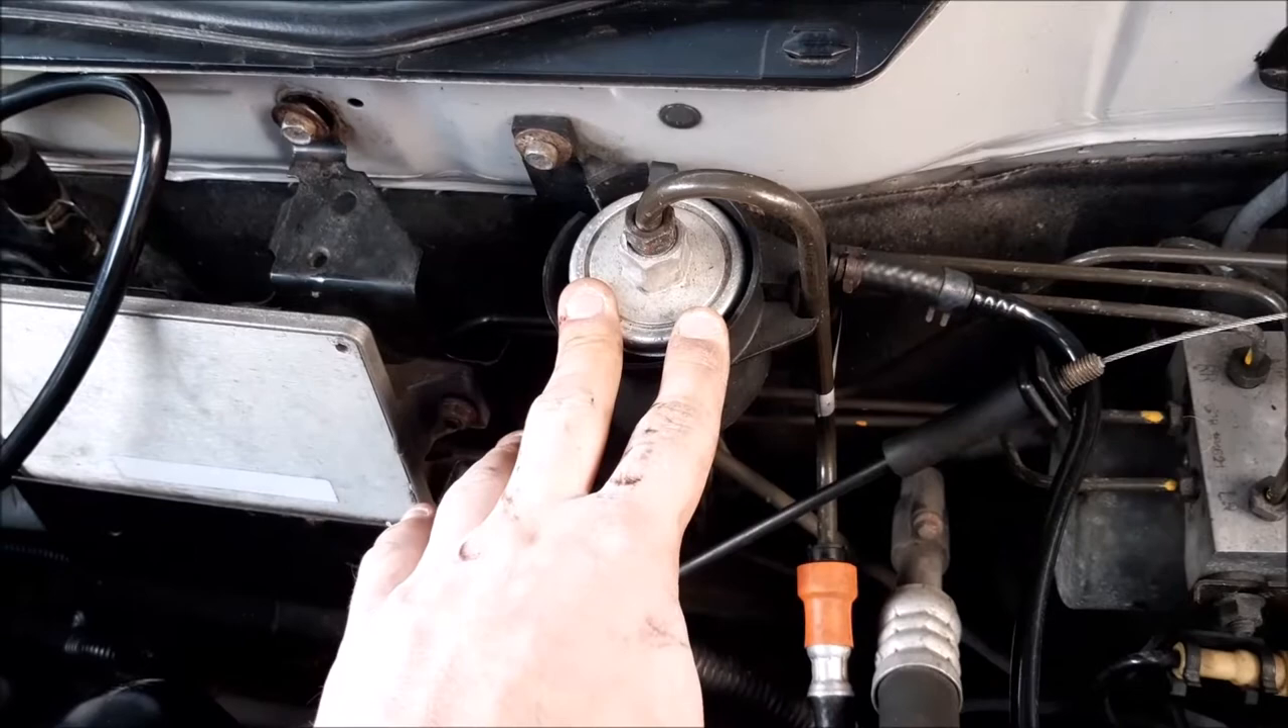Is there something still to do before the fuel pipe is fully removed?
Yes.